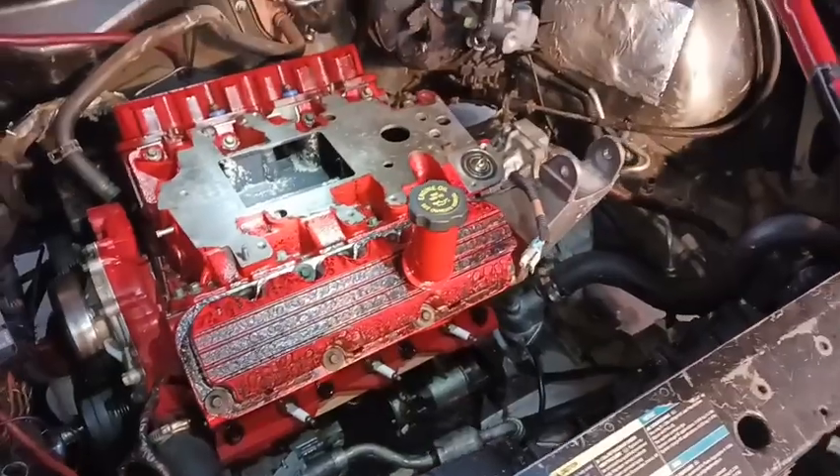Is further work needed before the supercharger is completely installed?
Yes.